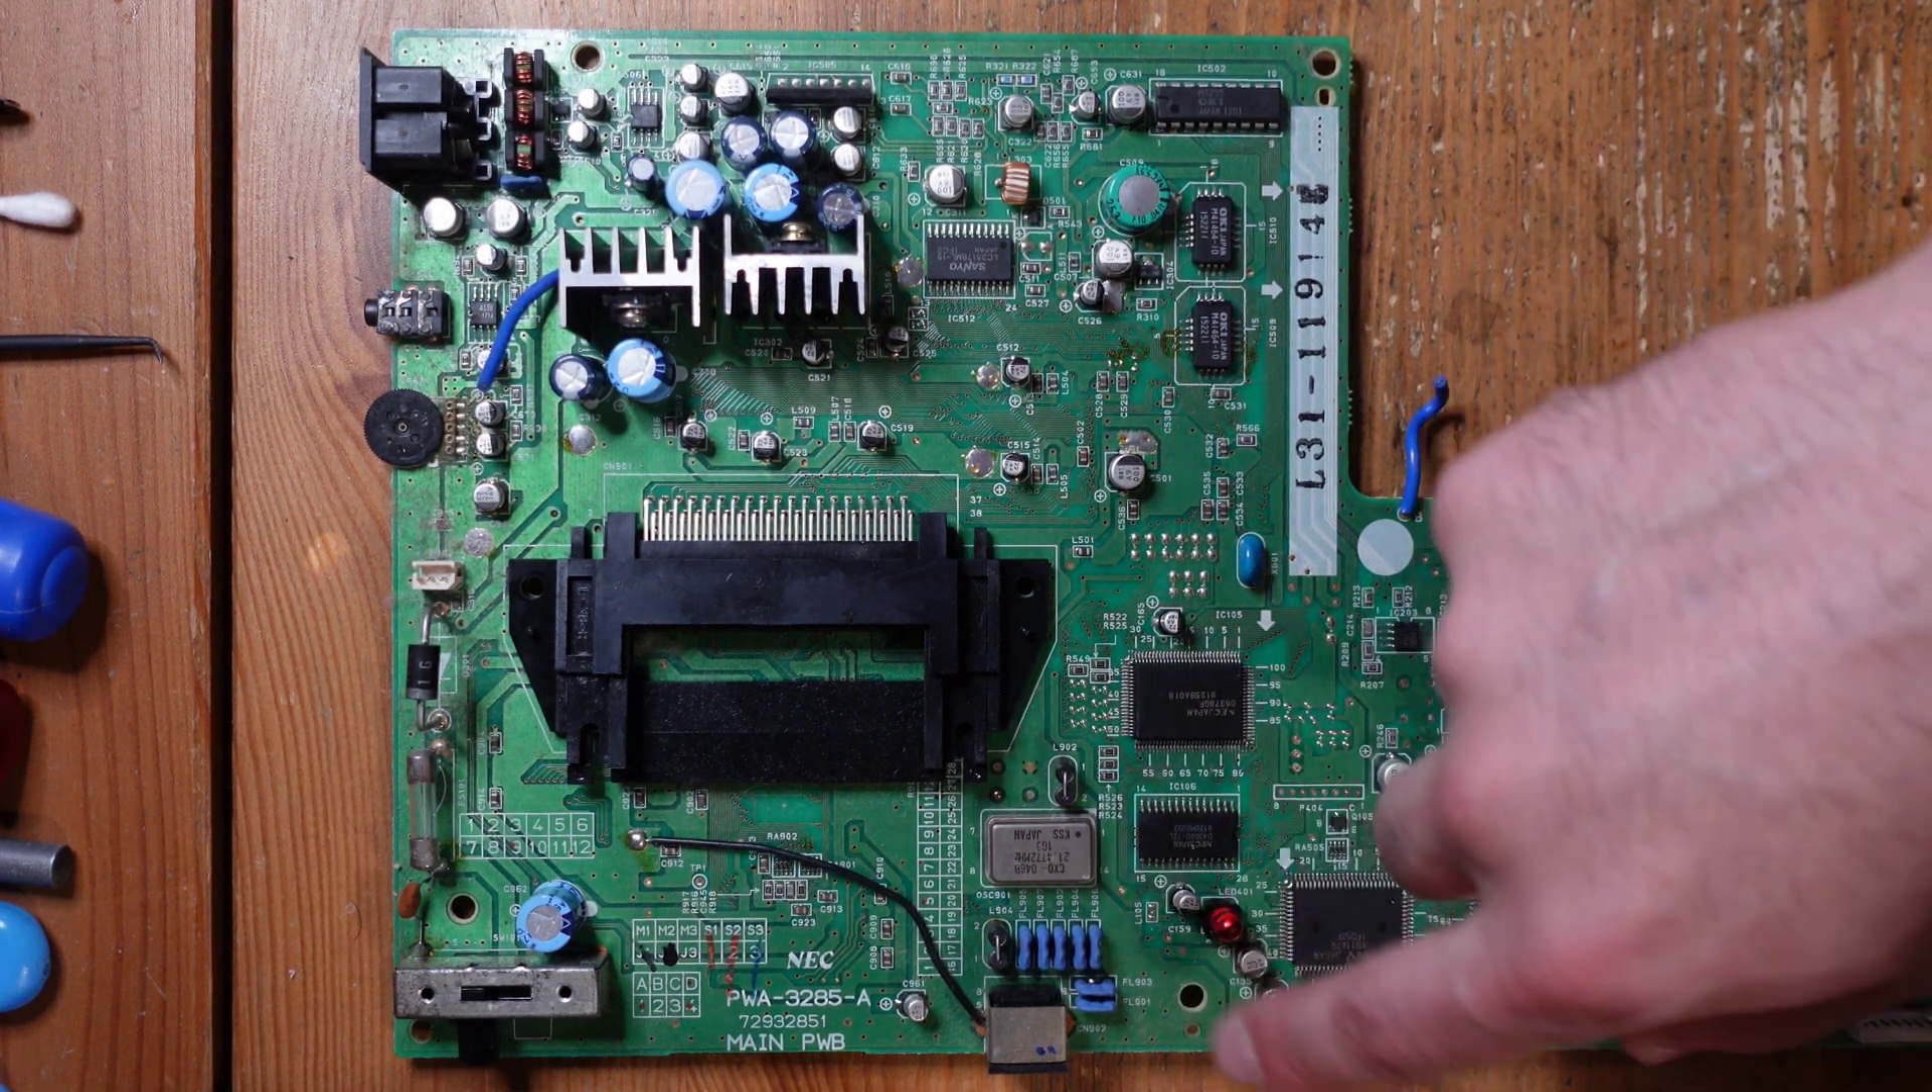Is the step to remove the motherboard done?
Yes.